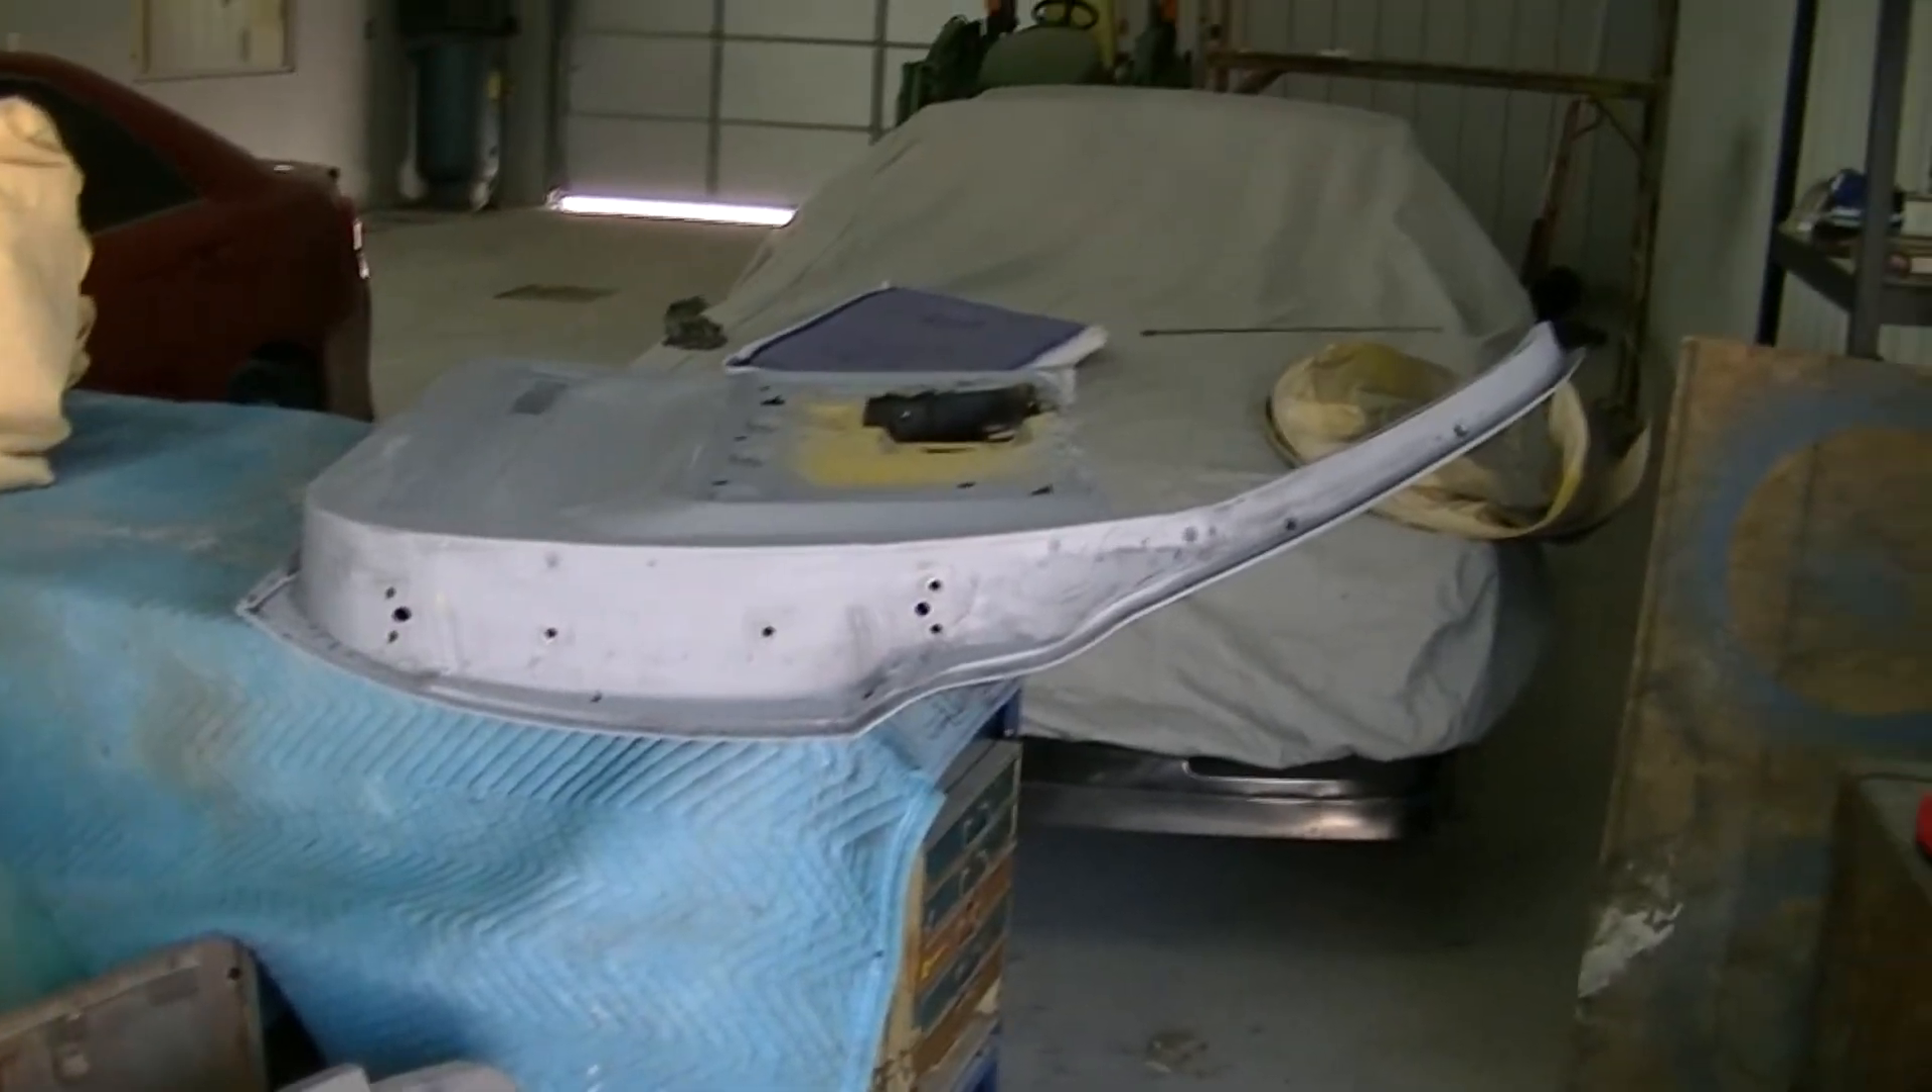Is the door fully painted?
No.